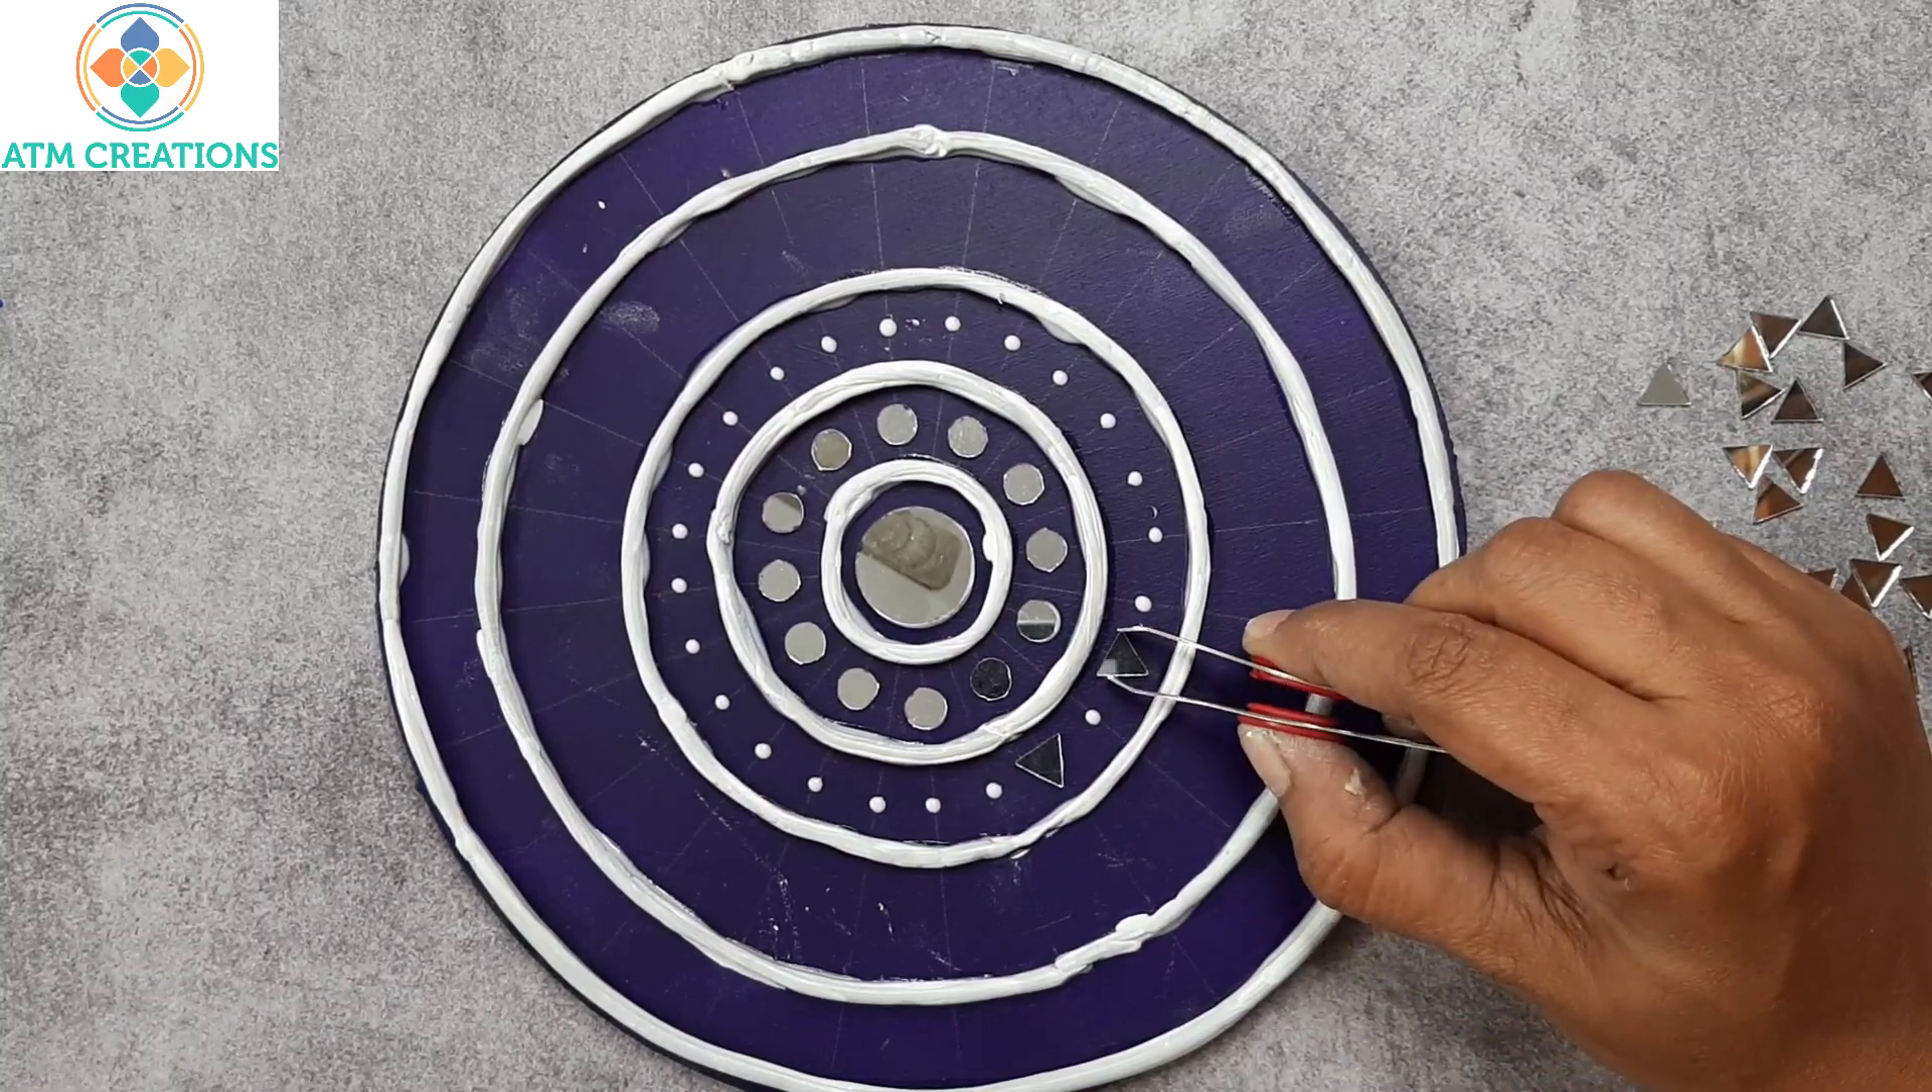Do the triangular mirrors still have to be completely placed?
Yes.